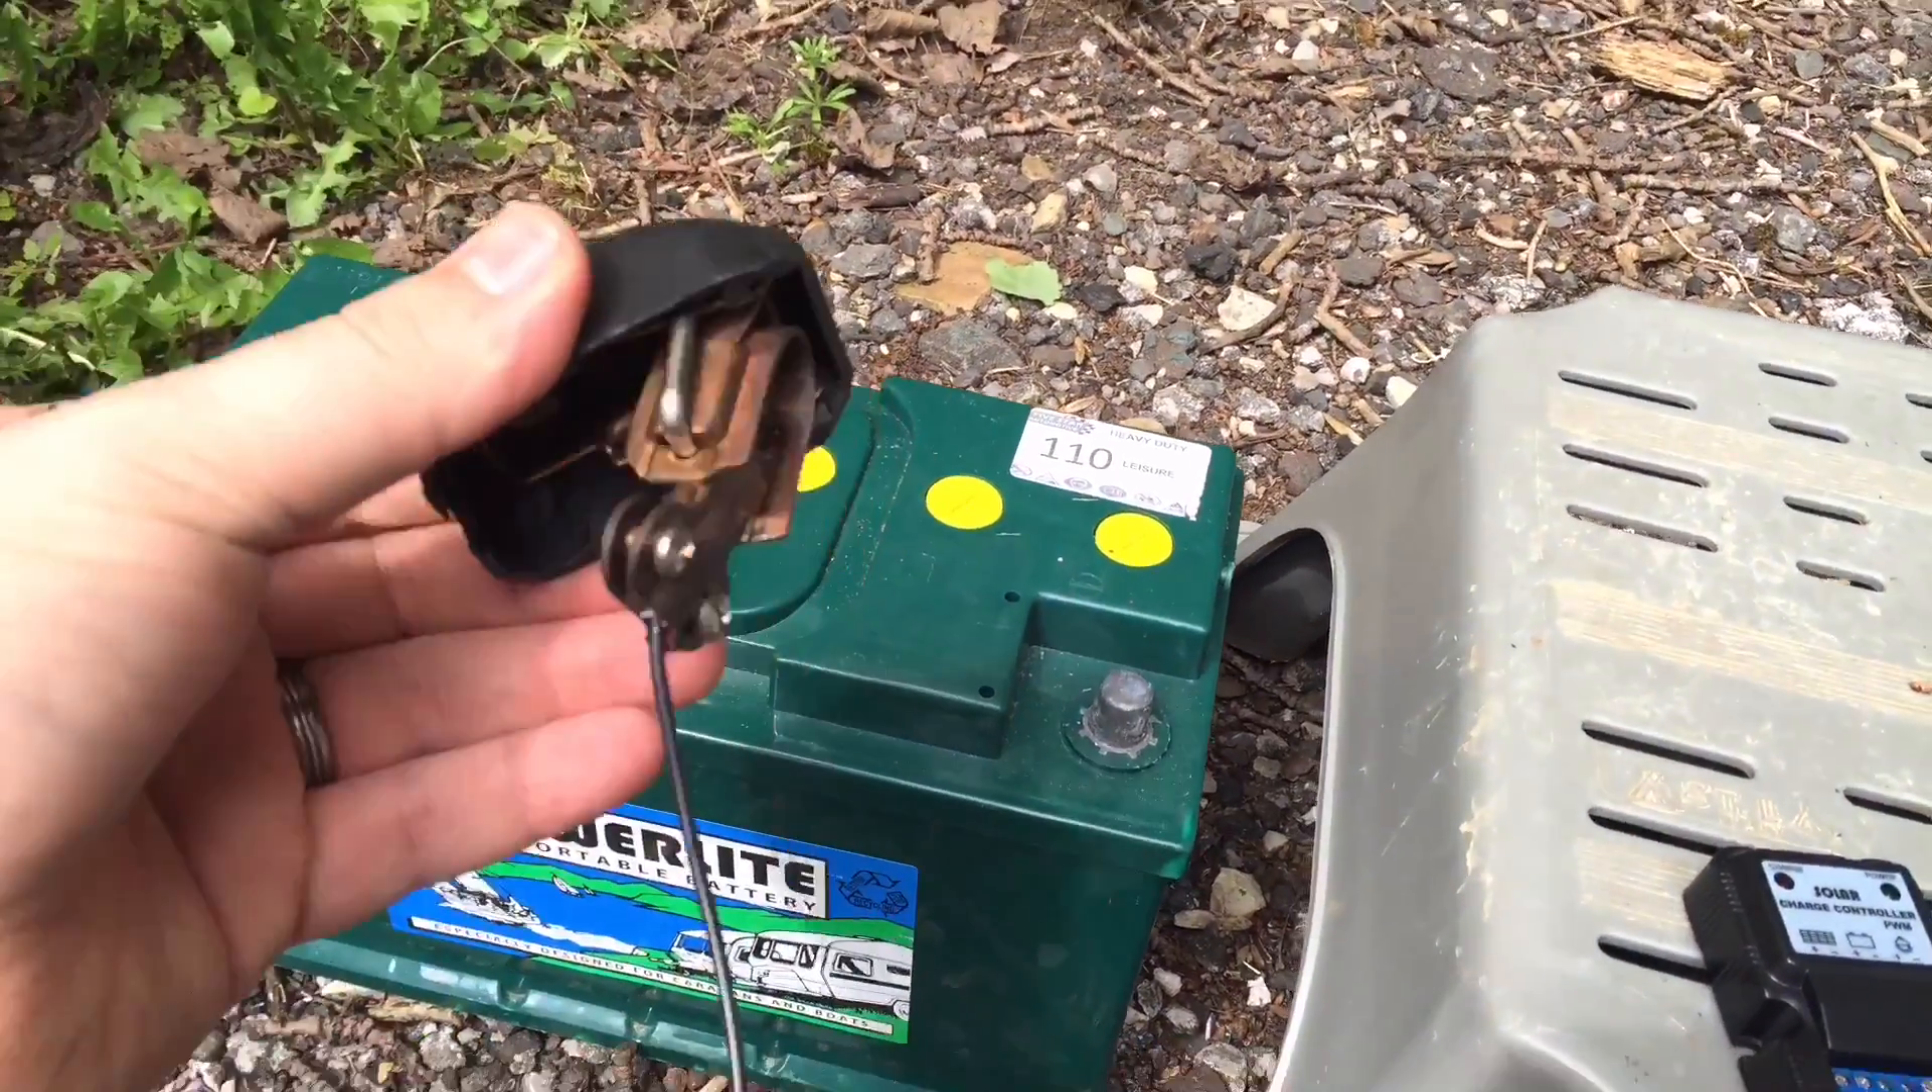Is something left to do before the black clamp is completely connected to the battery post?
Yes.